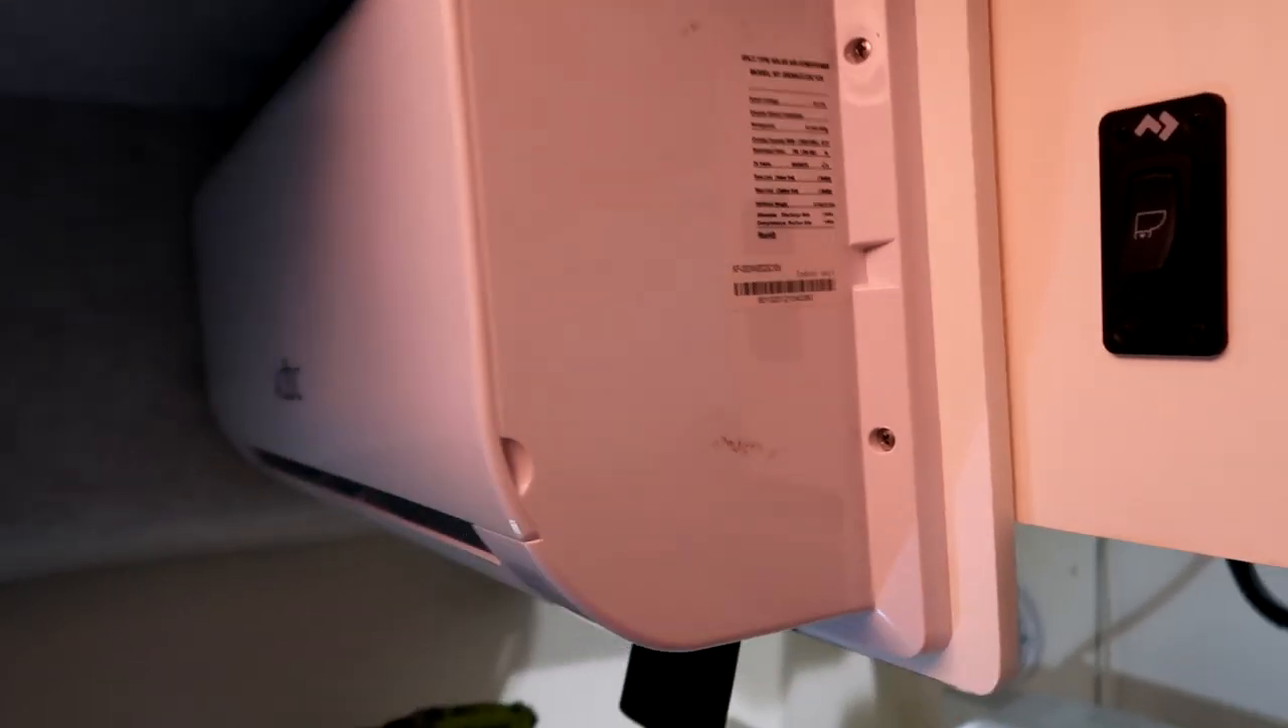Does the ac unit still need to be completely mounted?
No.